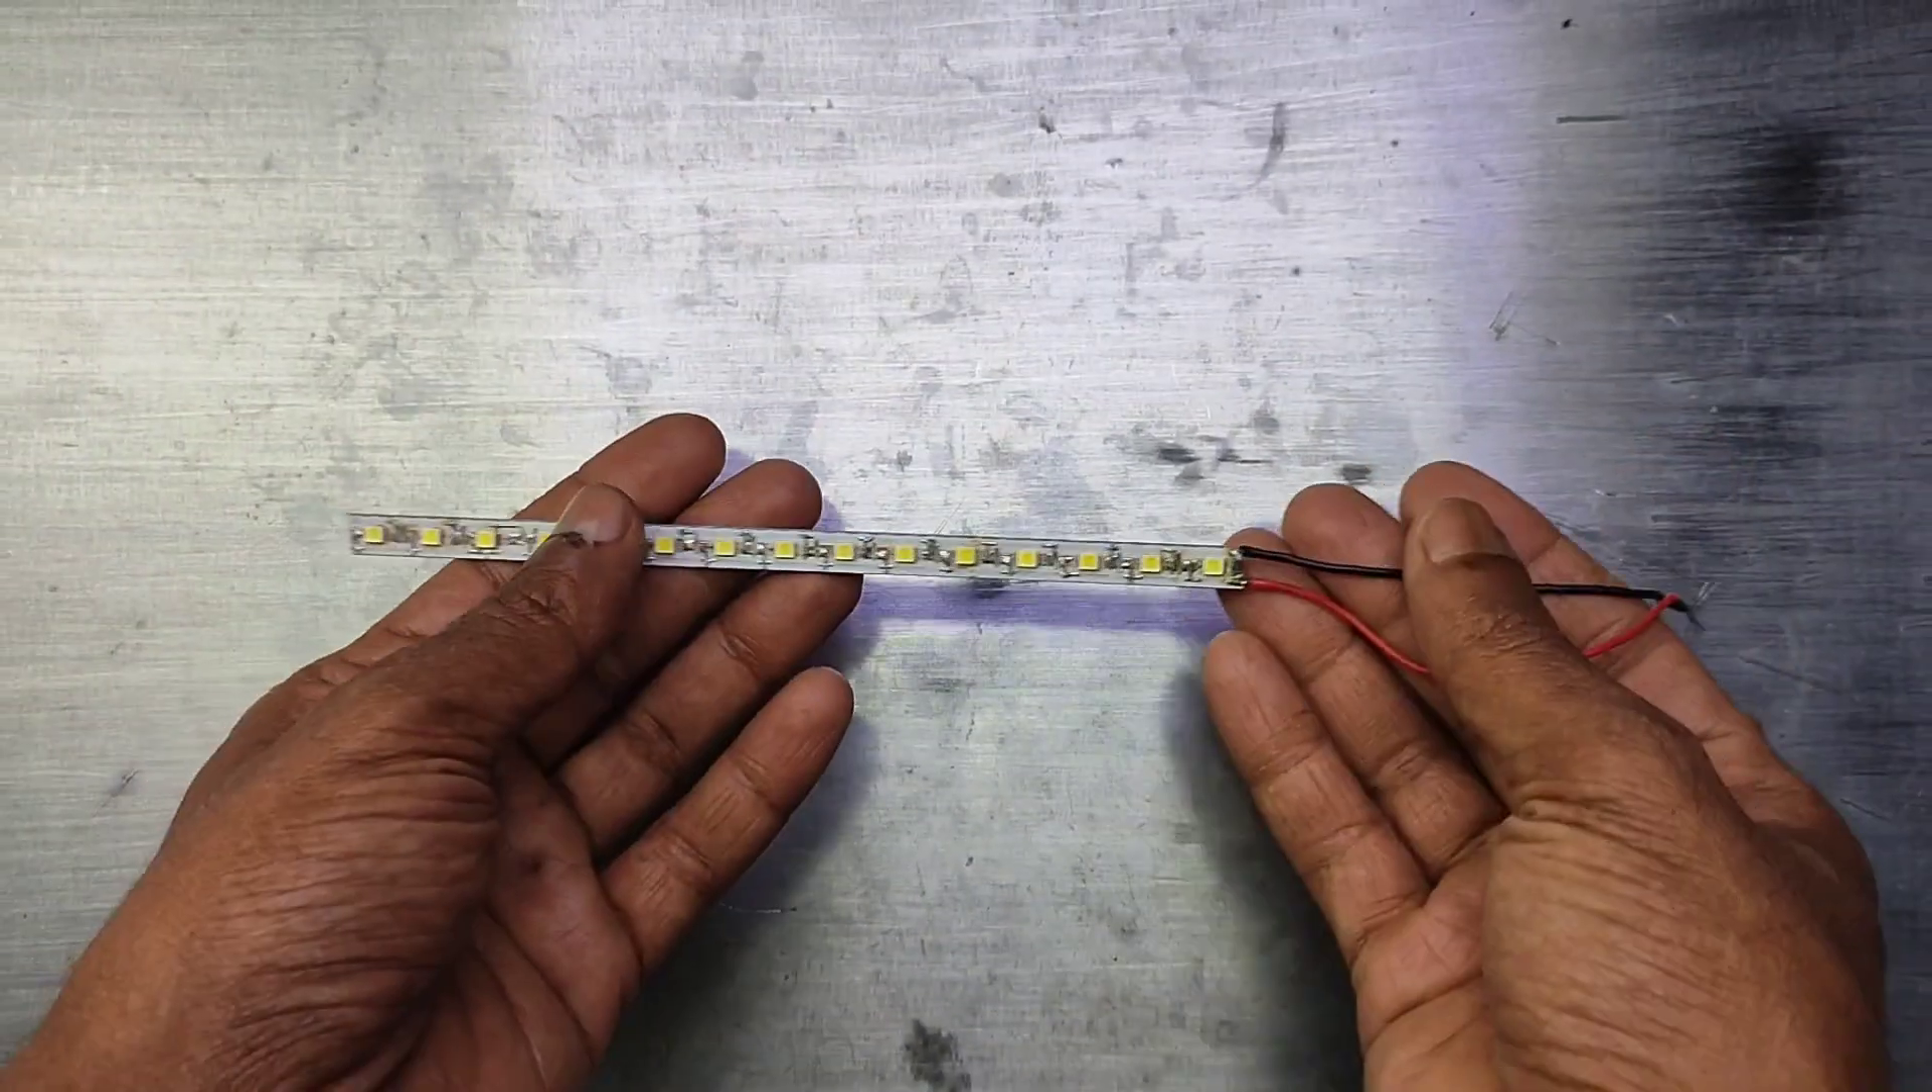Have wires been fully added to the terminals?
Yes.